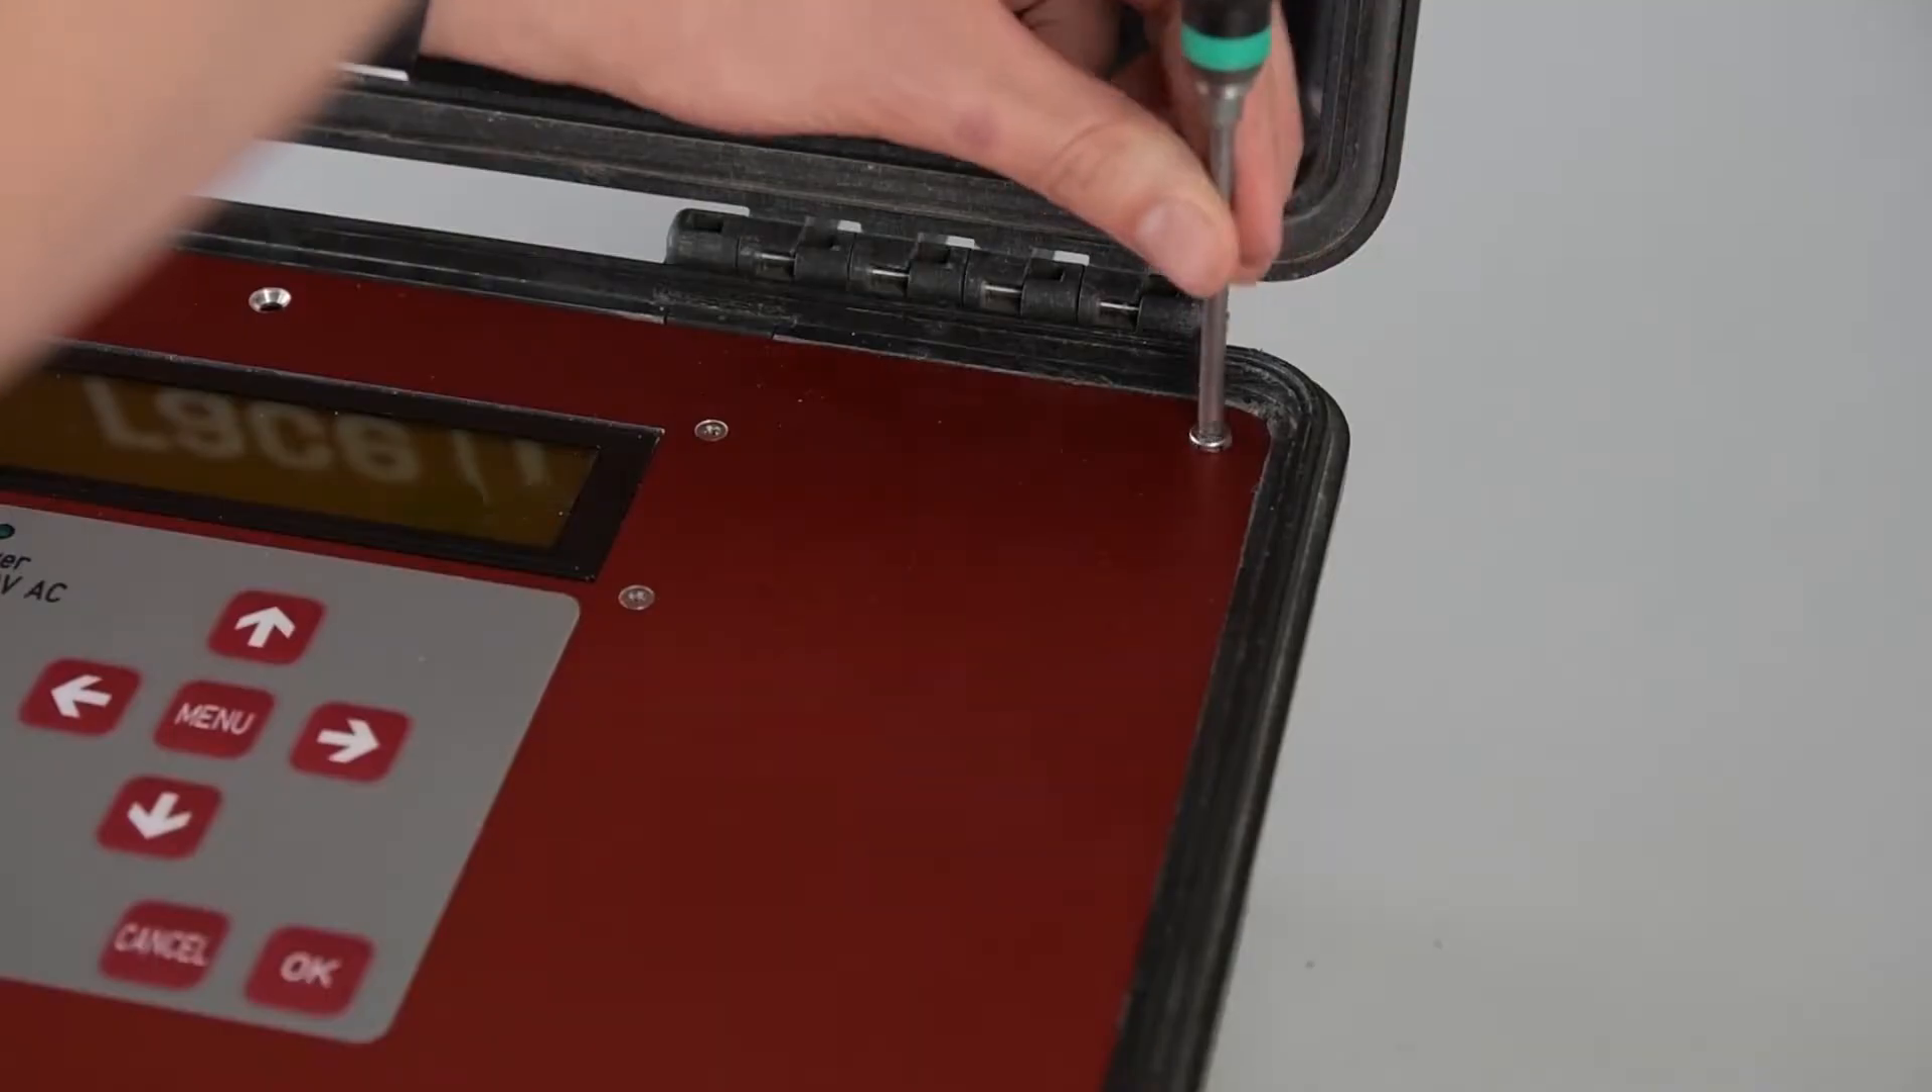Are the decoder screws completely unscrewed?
No.